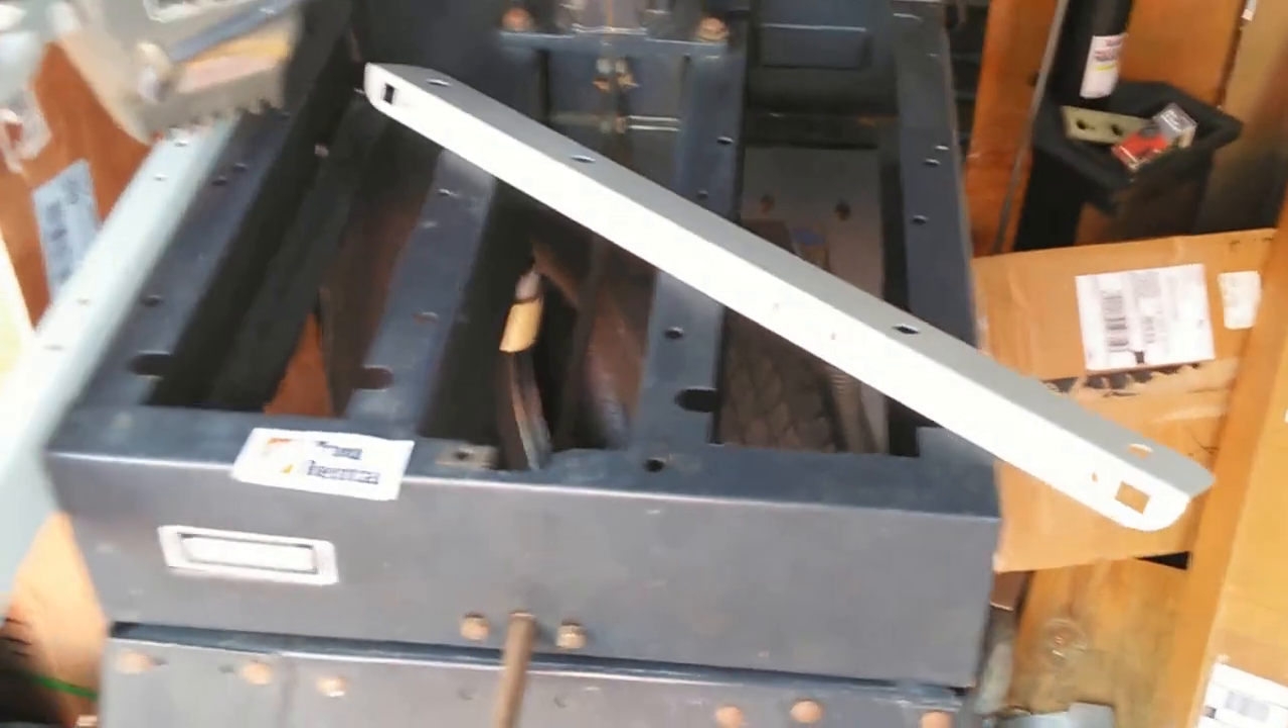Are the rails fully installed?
No.